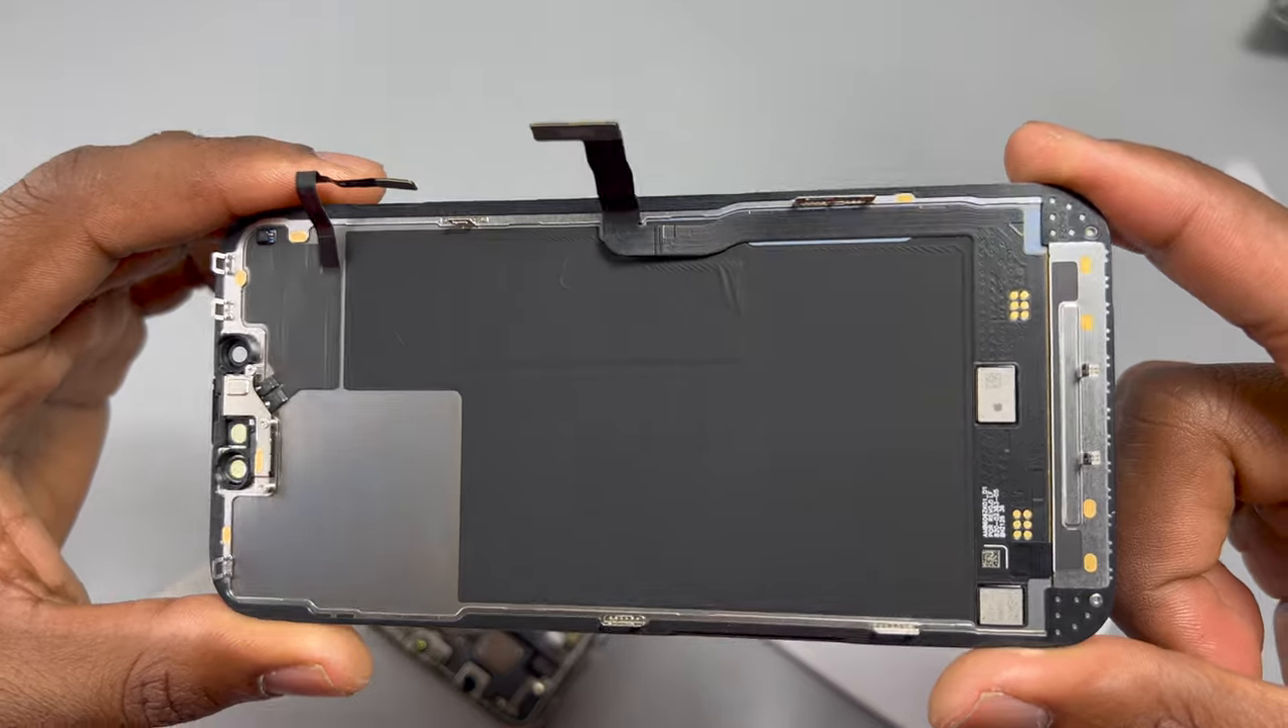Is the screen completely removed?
Yes.